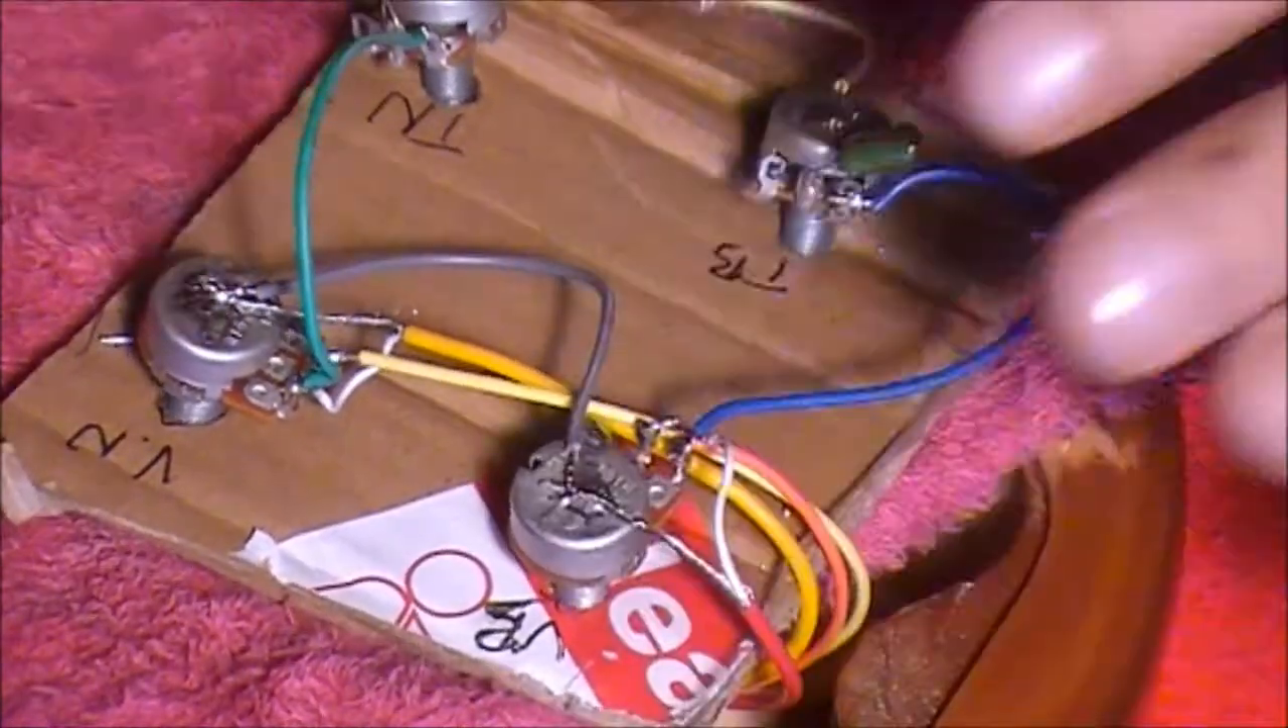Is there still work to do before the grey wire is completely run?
No.